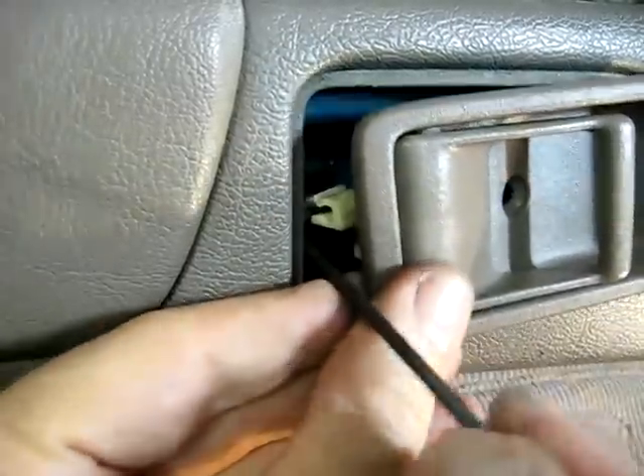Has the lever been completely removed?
No.